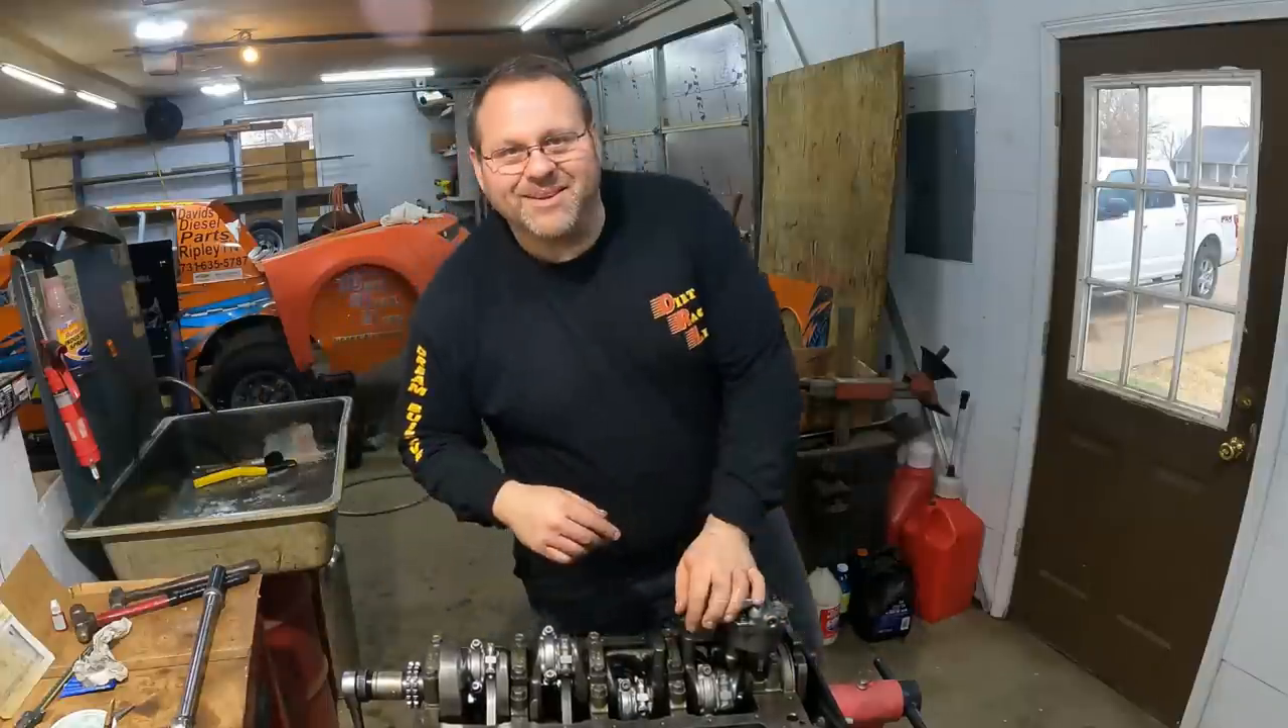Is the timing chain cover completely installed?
No.